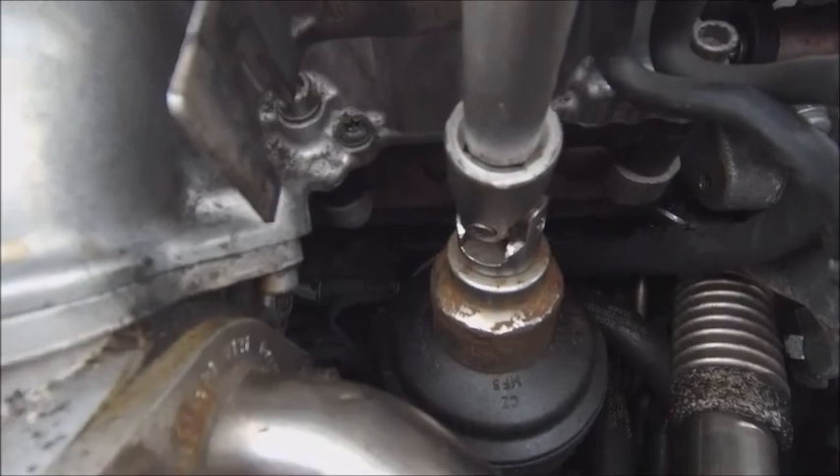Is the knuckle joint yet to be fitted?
No.